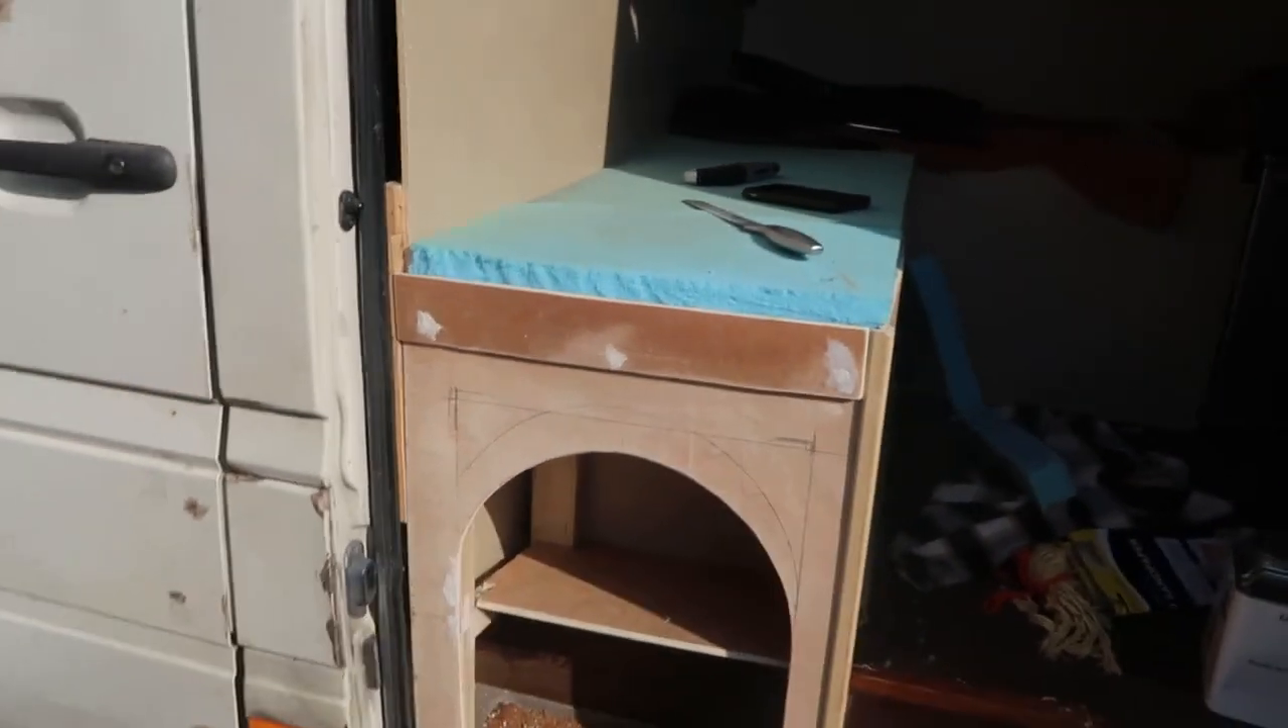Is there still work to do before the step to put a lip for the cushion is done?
No.